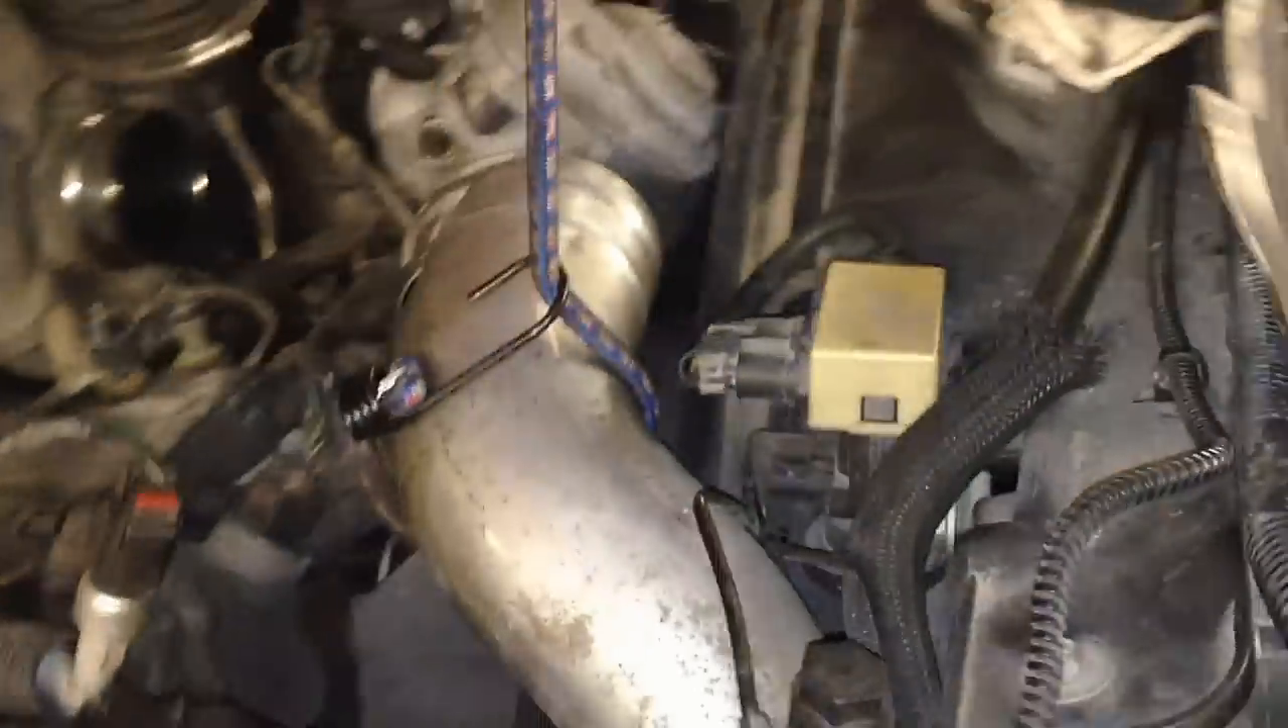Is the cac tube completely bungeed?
Yes.